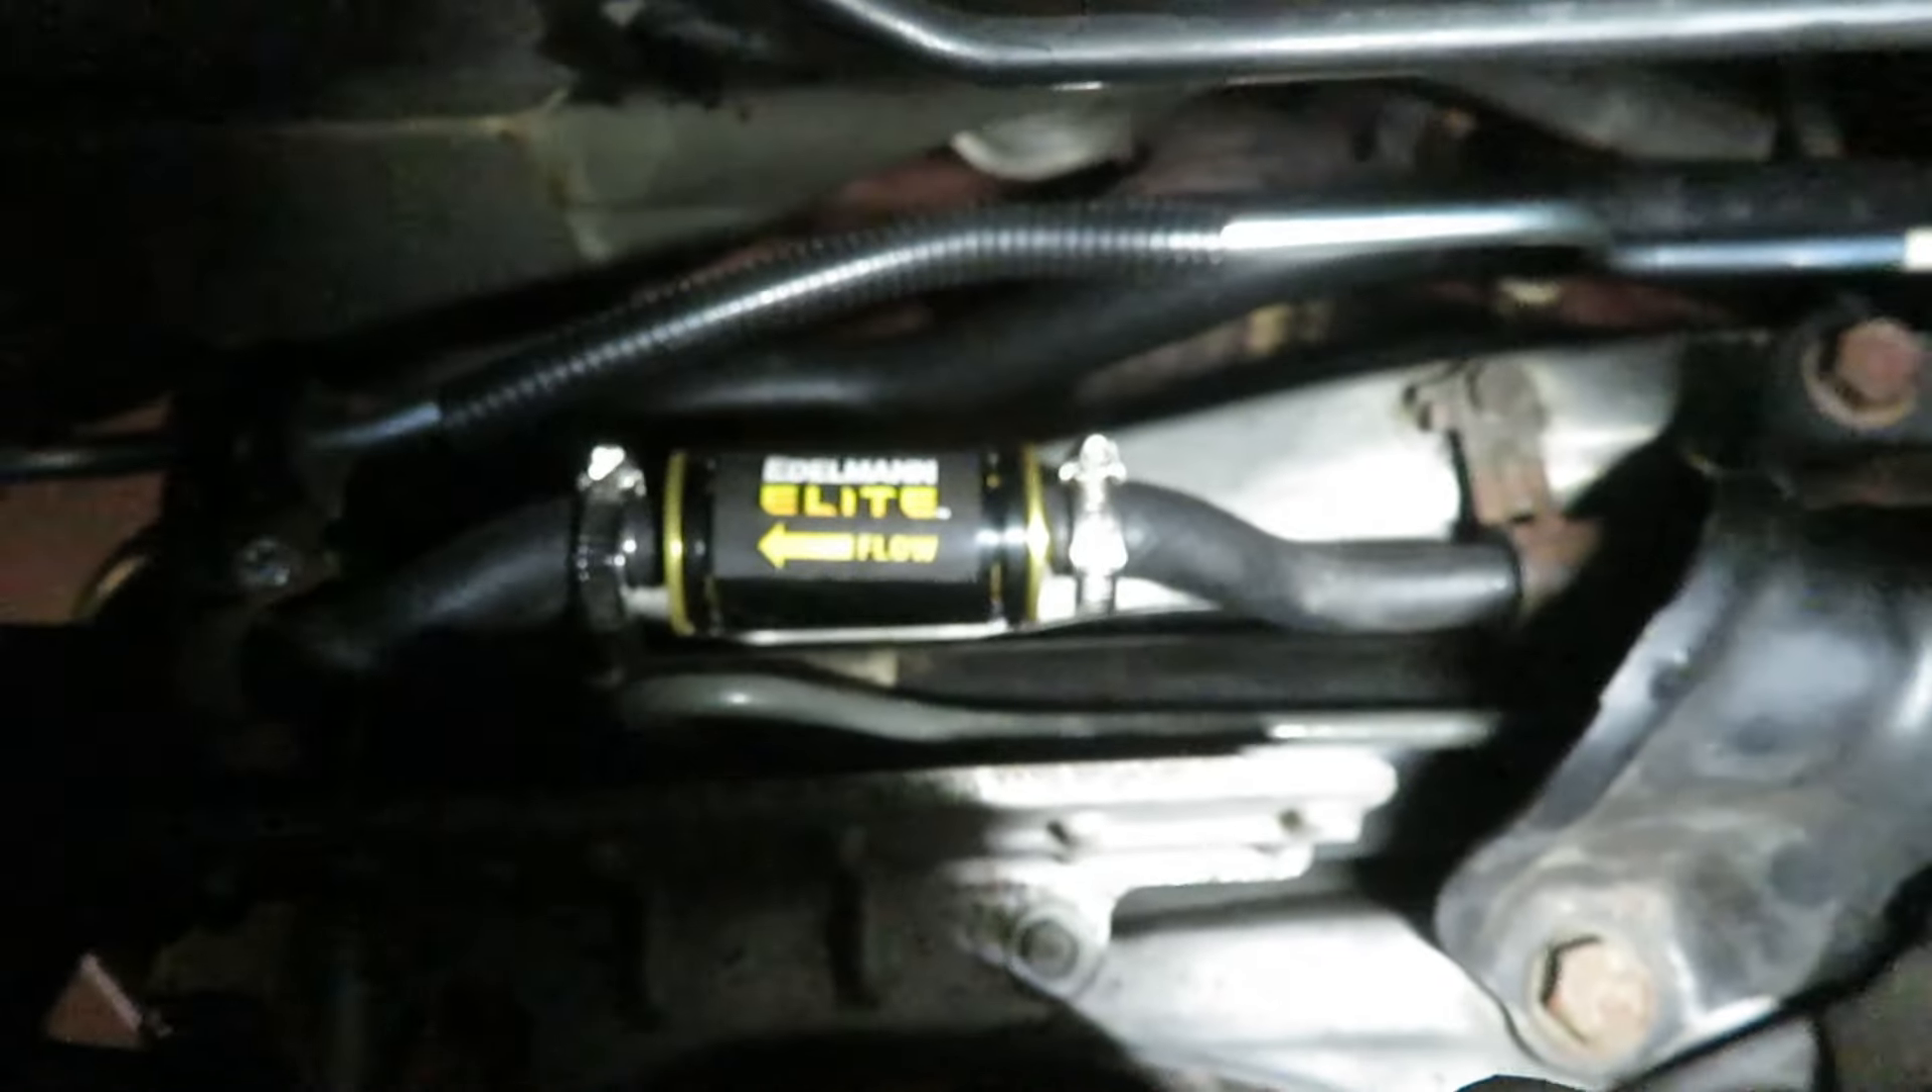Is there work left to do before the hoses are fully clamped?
No.